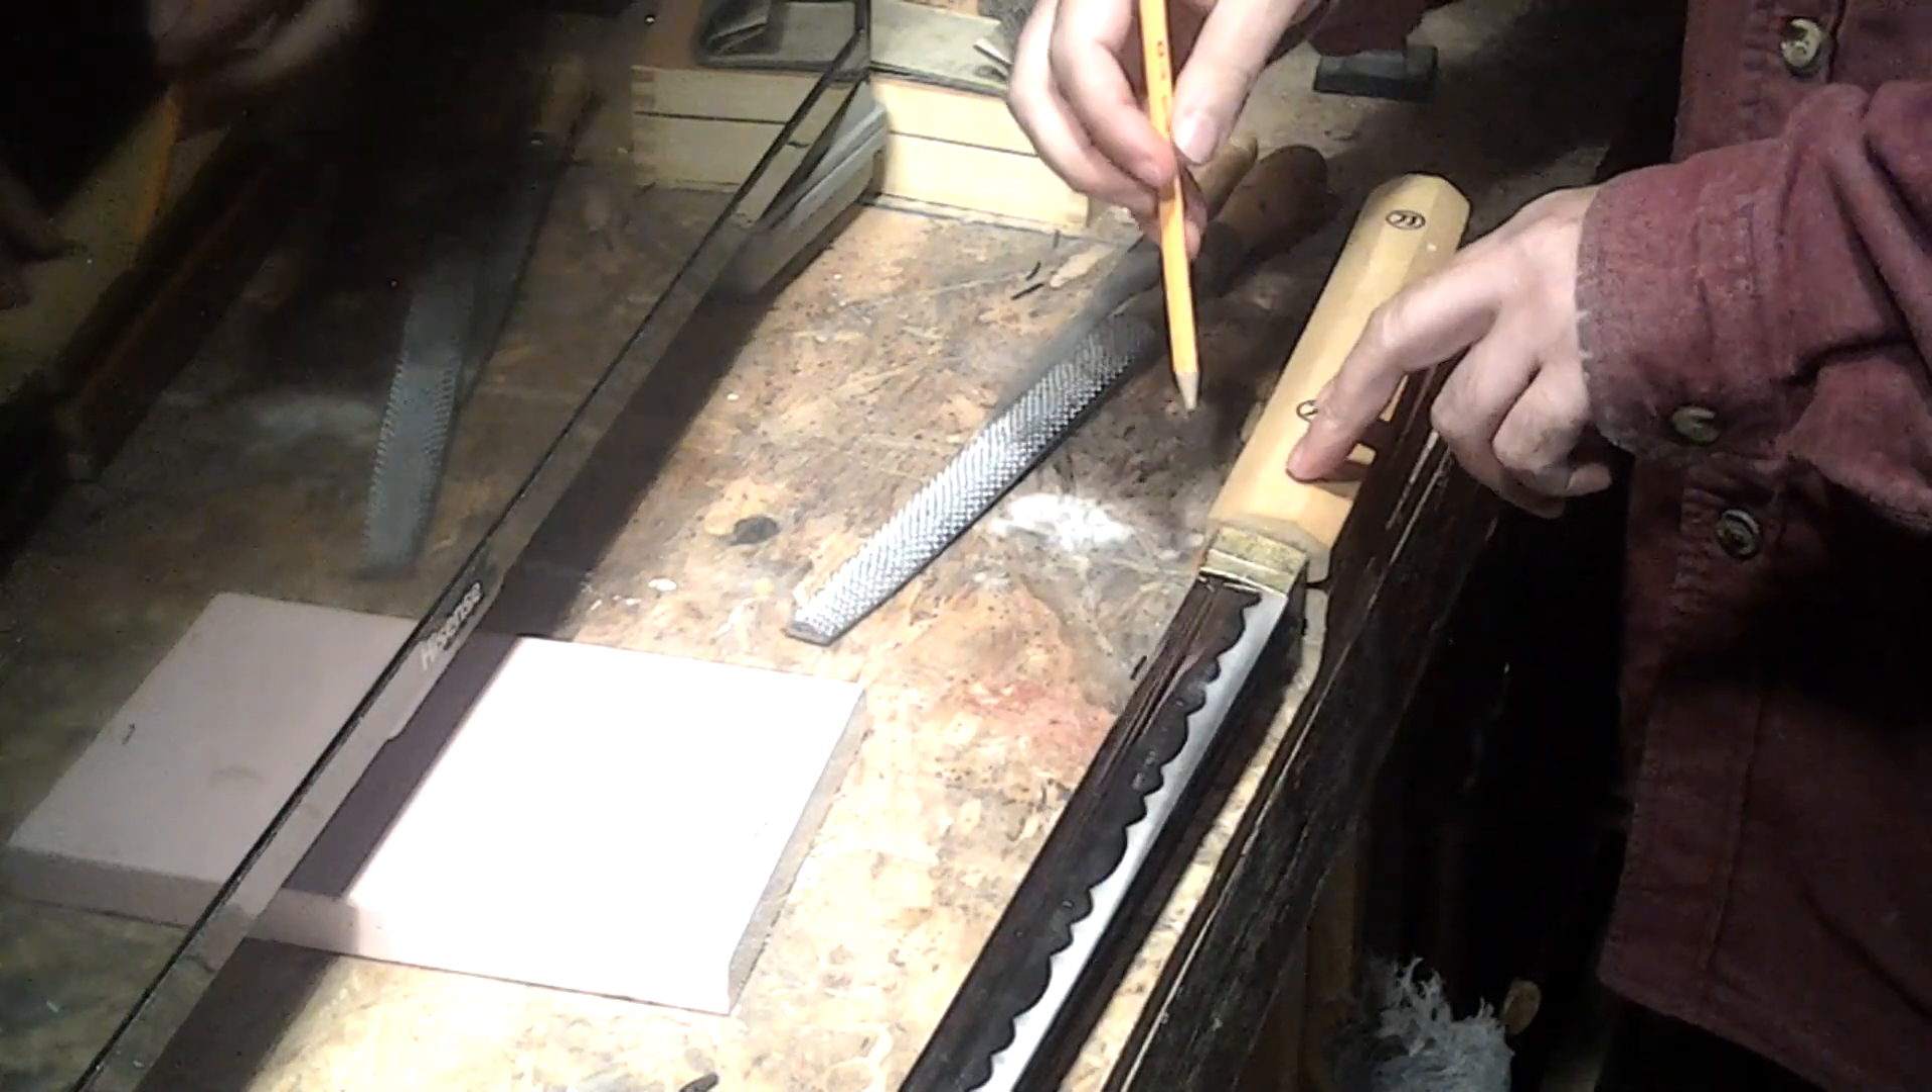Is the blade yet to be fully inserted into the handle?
No.